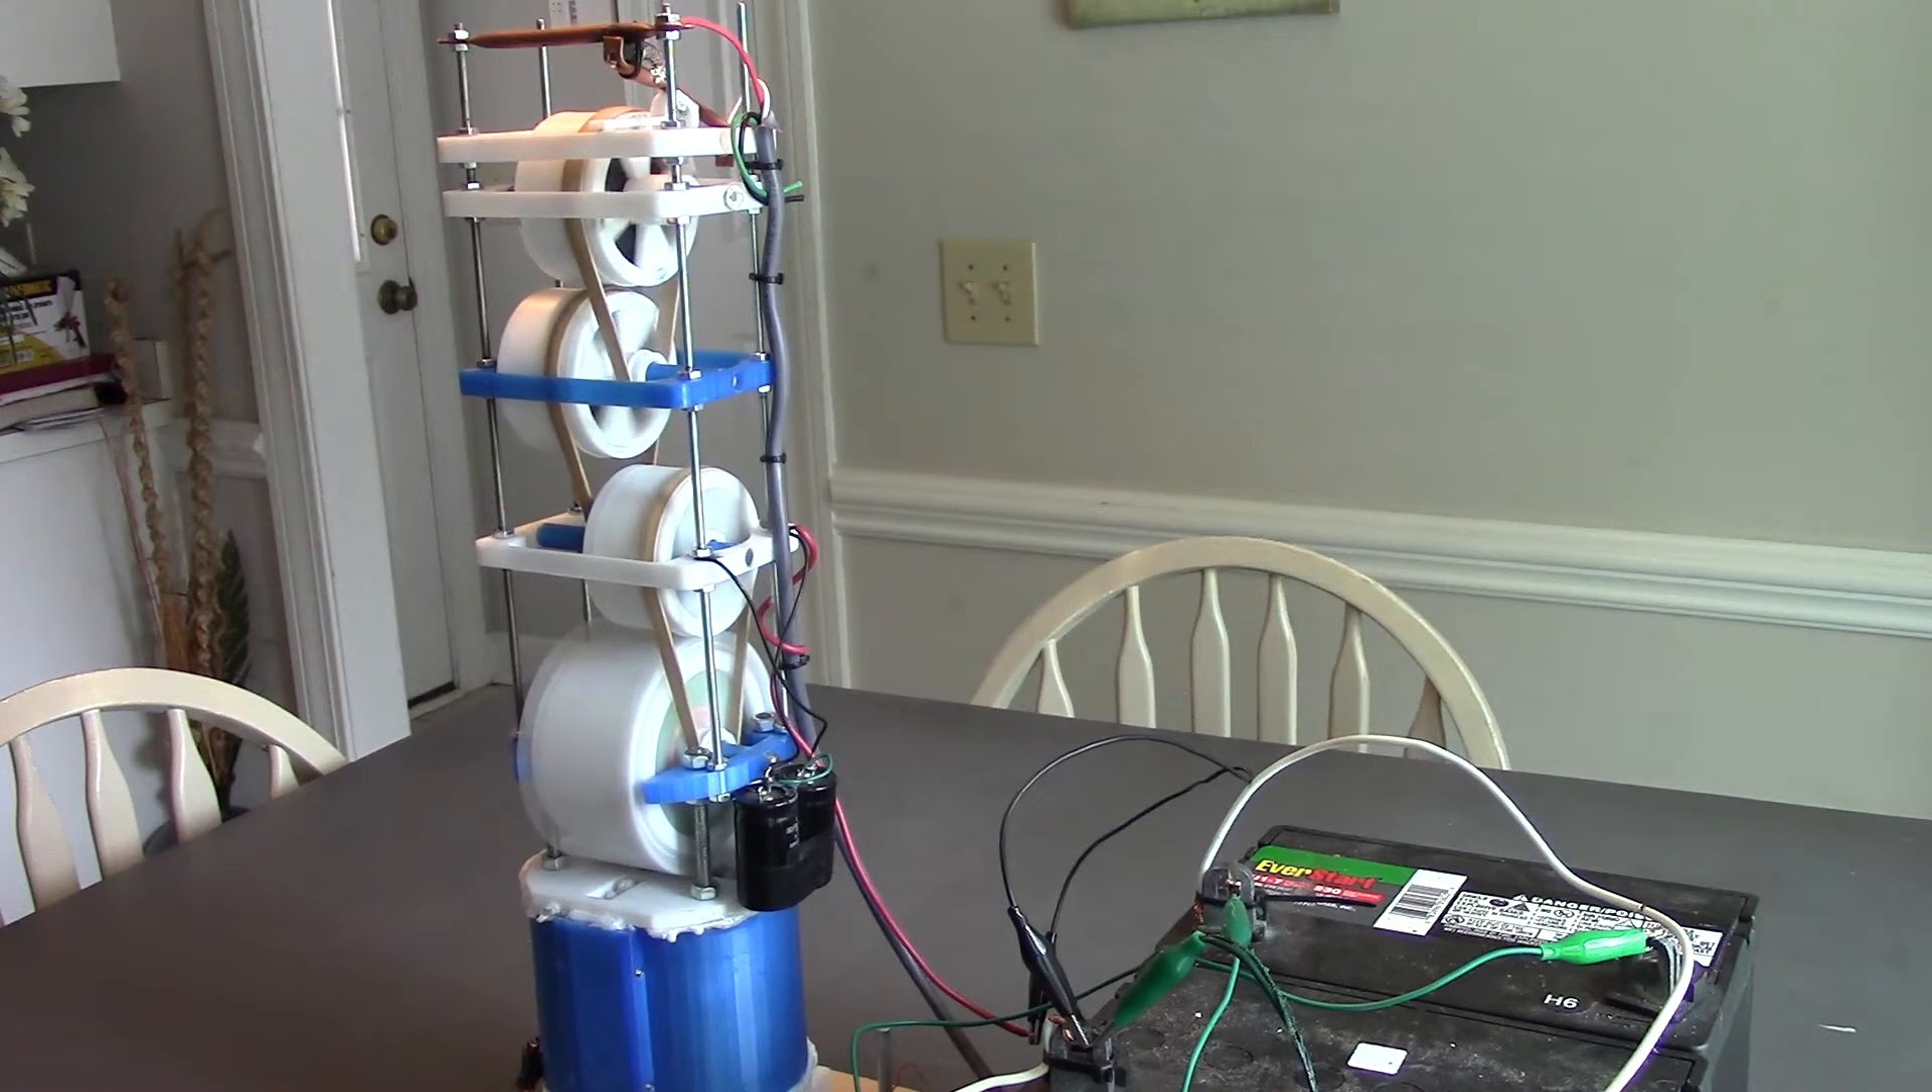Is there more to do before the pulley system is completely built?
No.